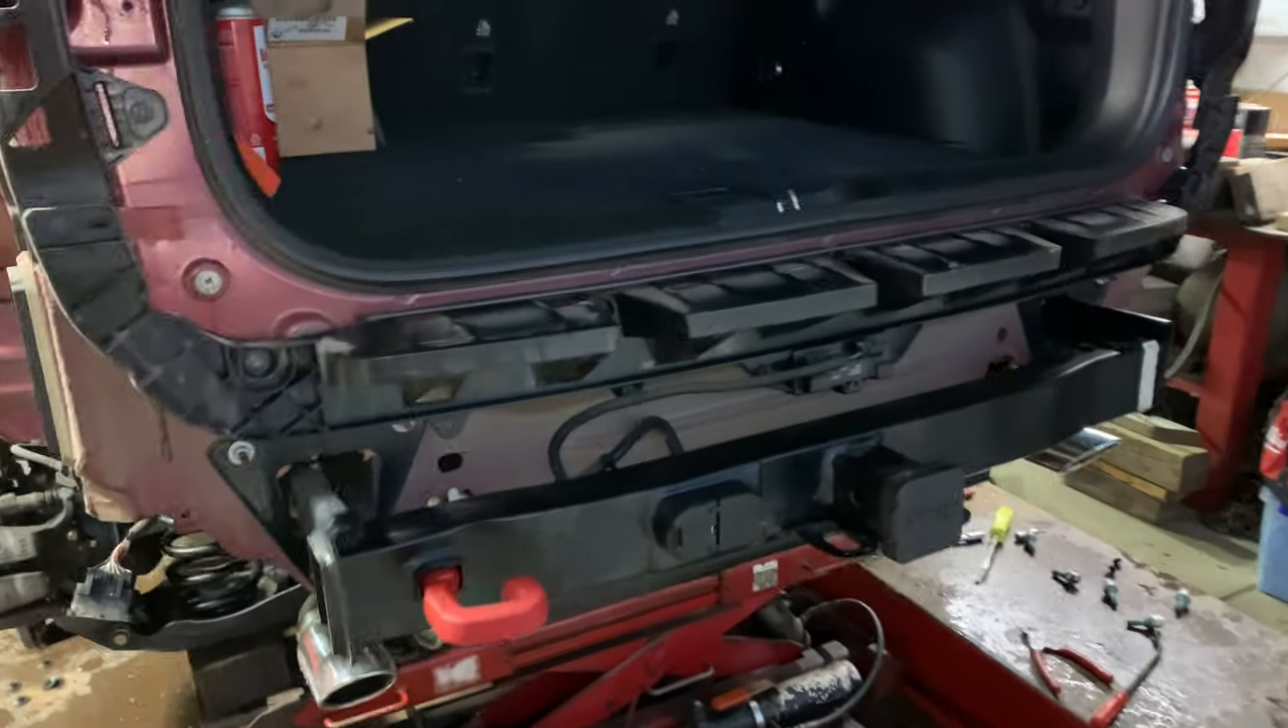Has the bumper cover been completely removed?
Yes.